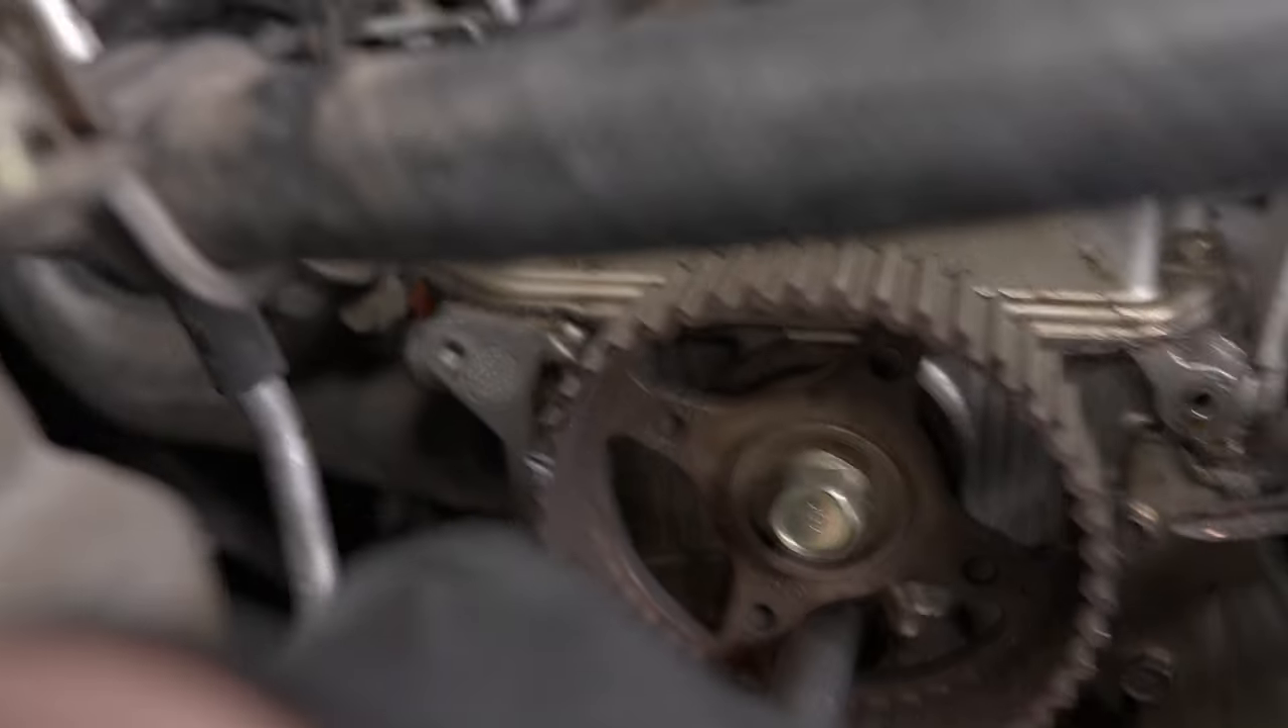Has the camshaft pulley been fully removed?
No.